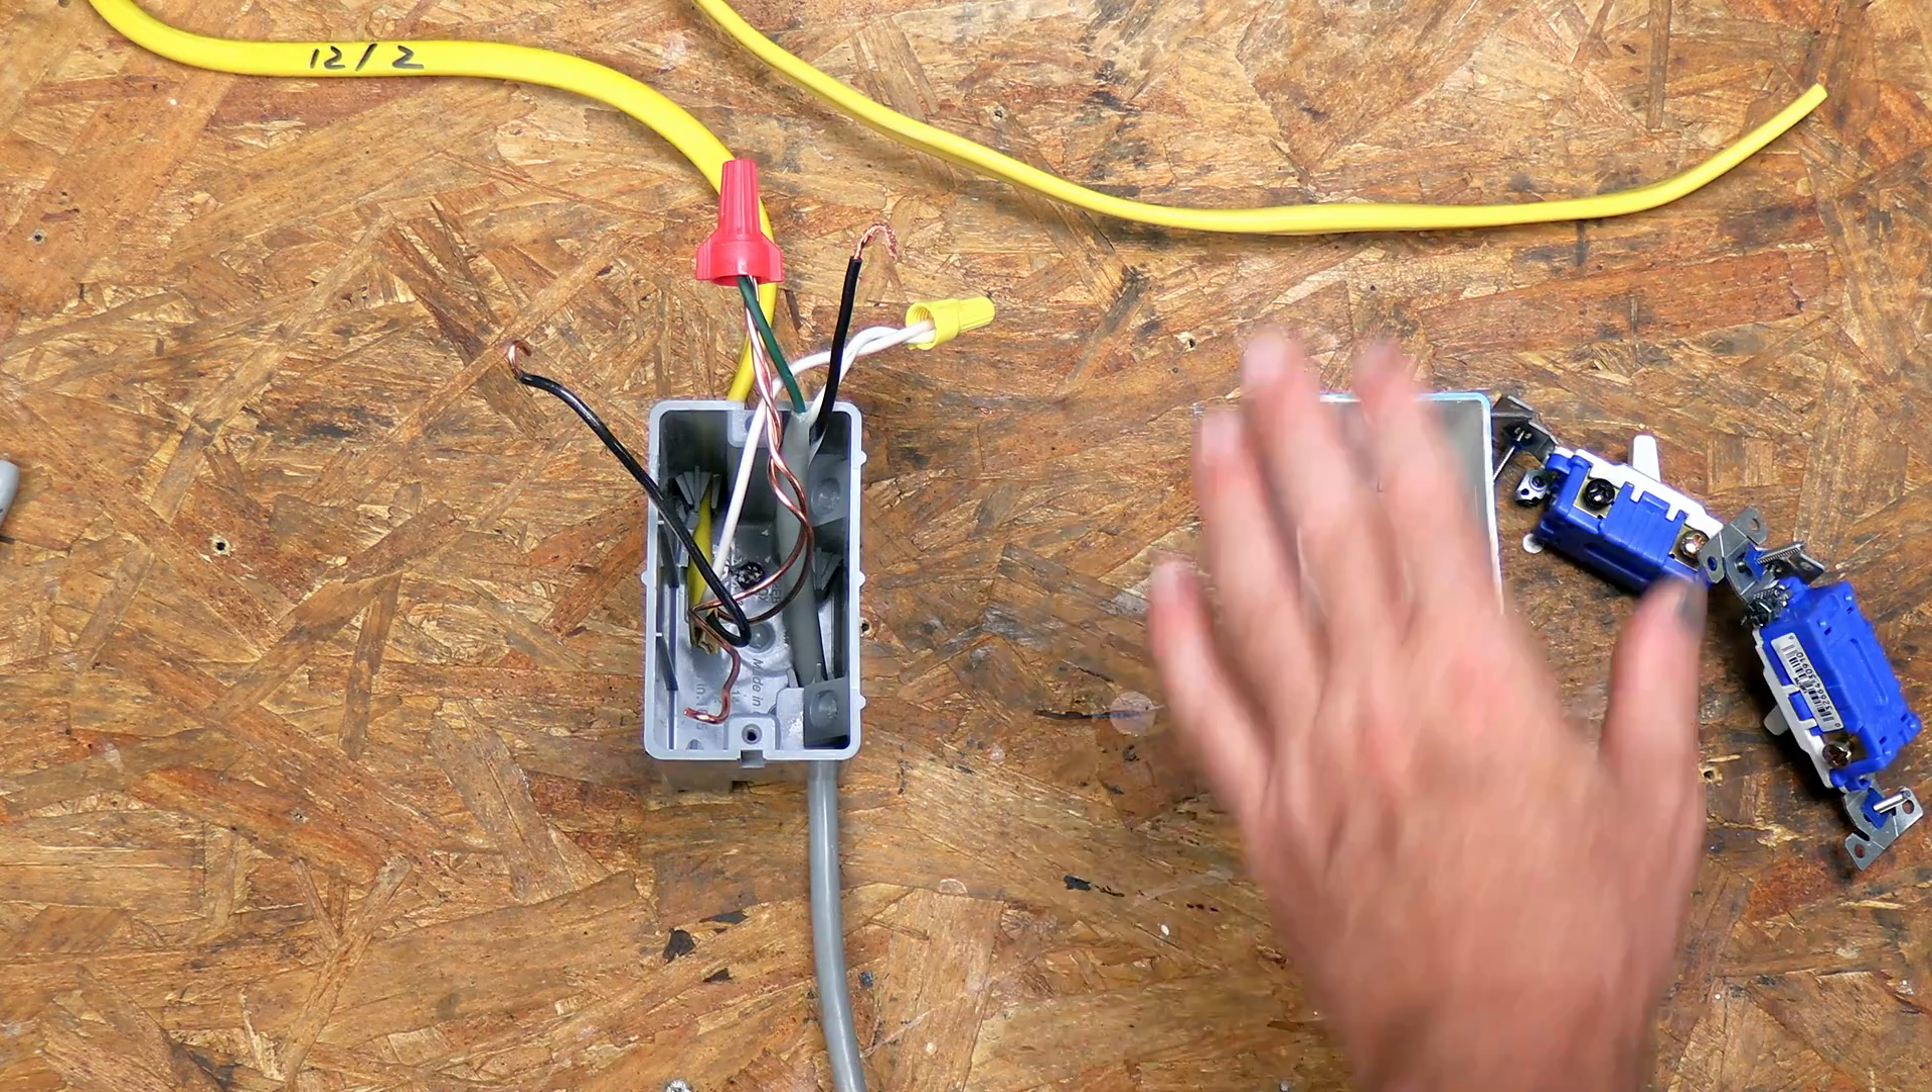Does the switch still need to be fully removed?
No.